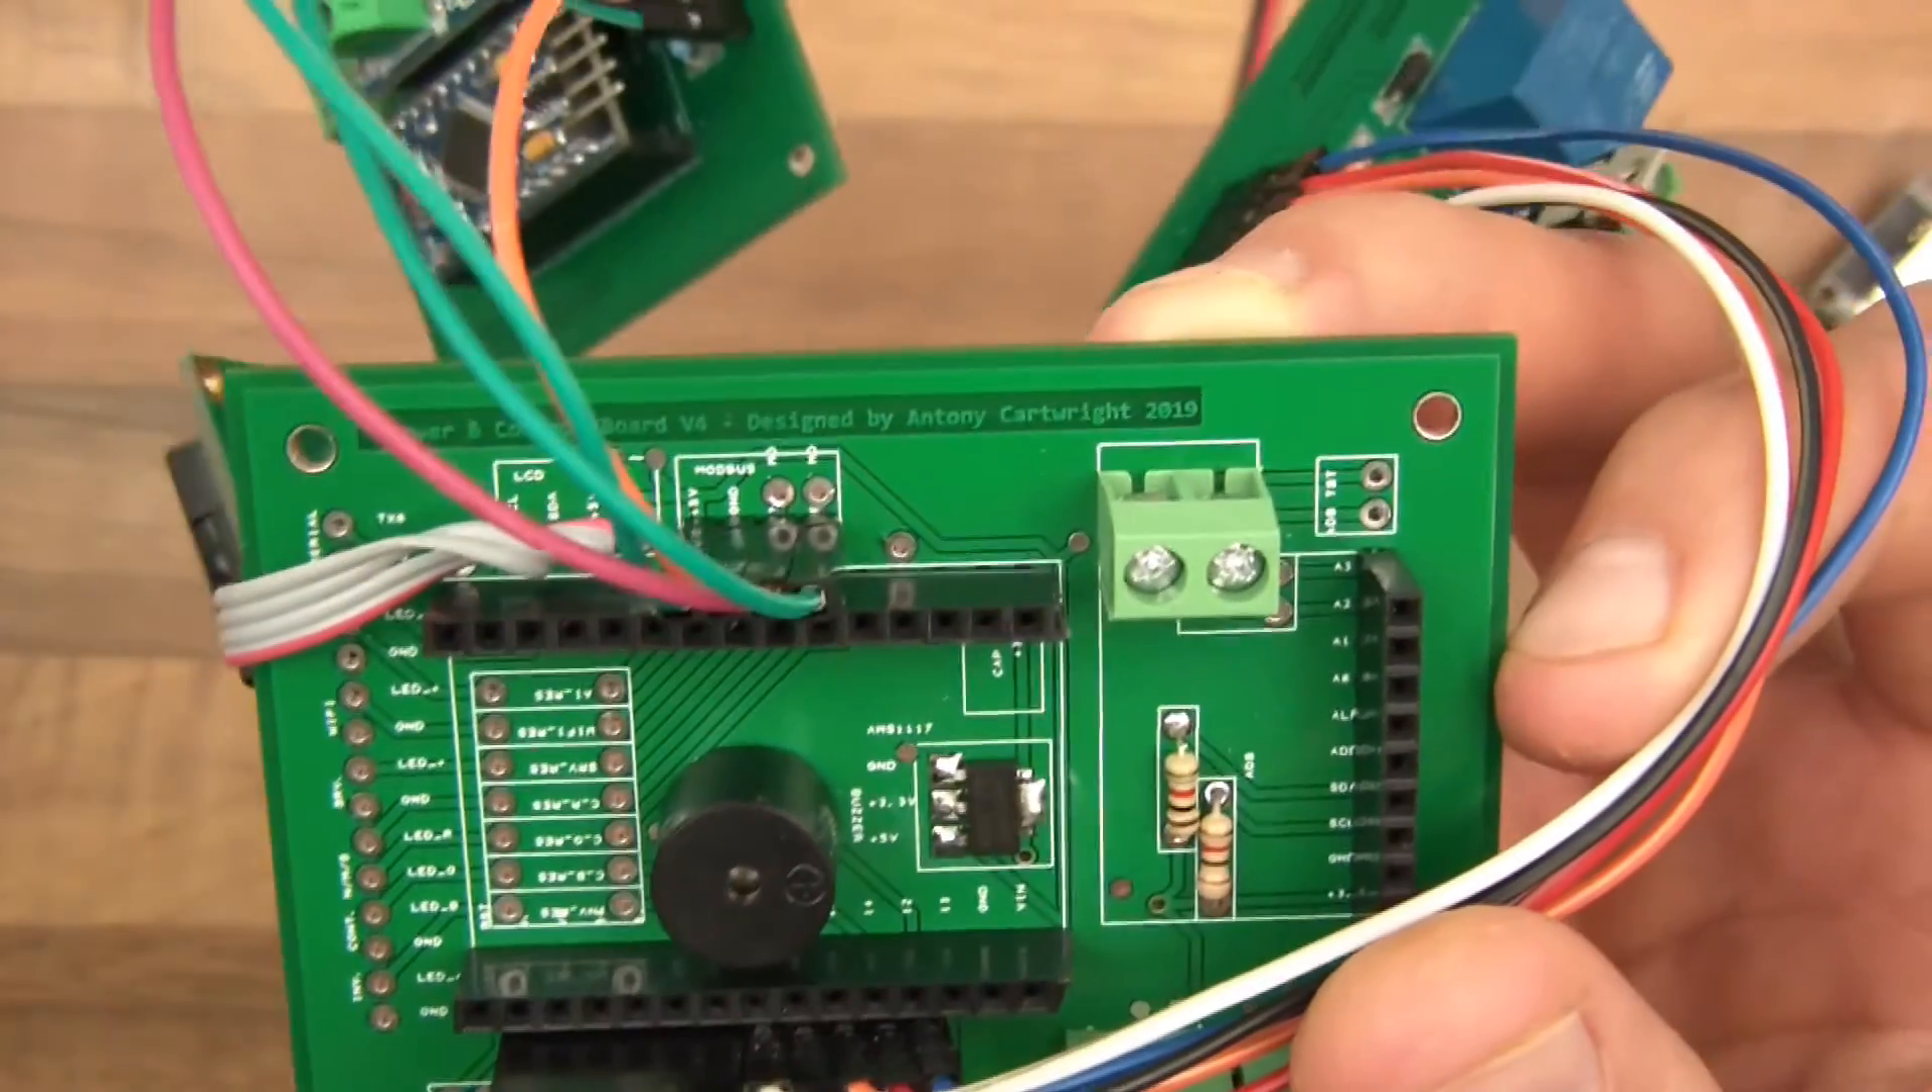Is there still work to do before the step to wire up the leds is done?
Yes.